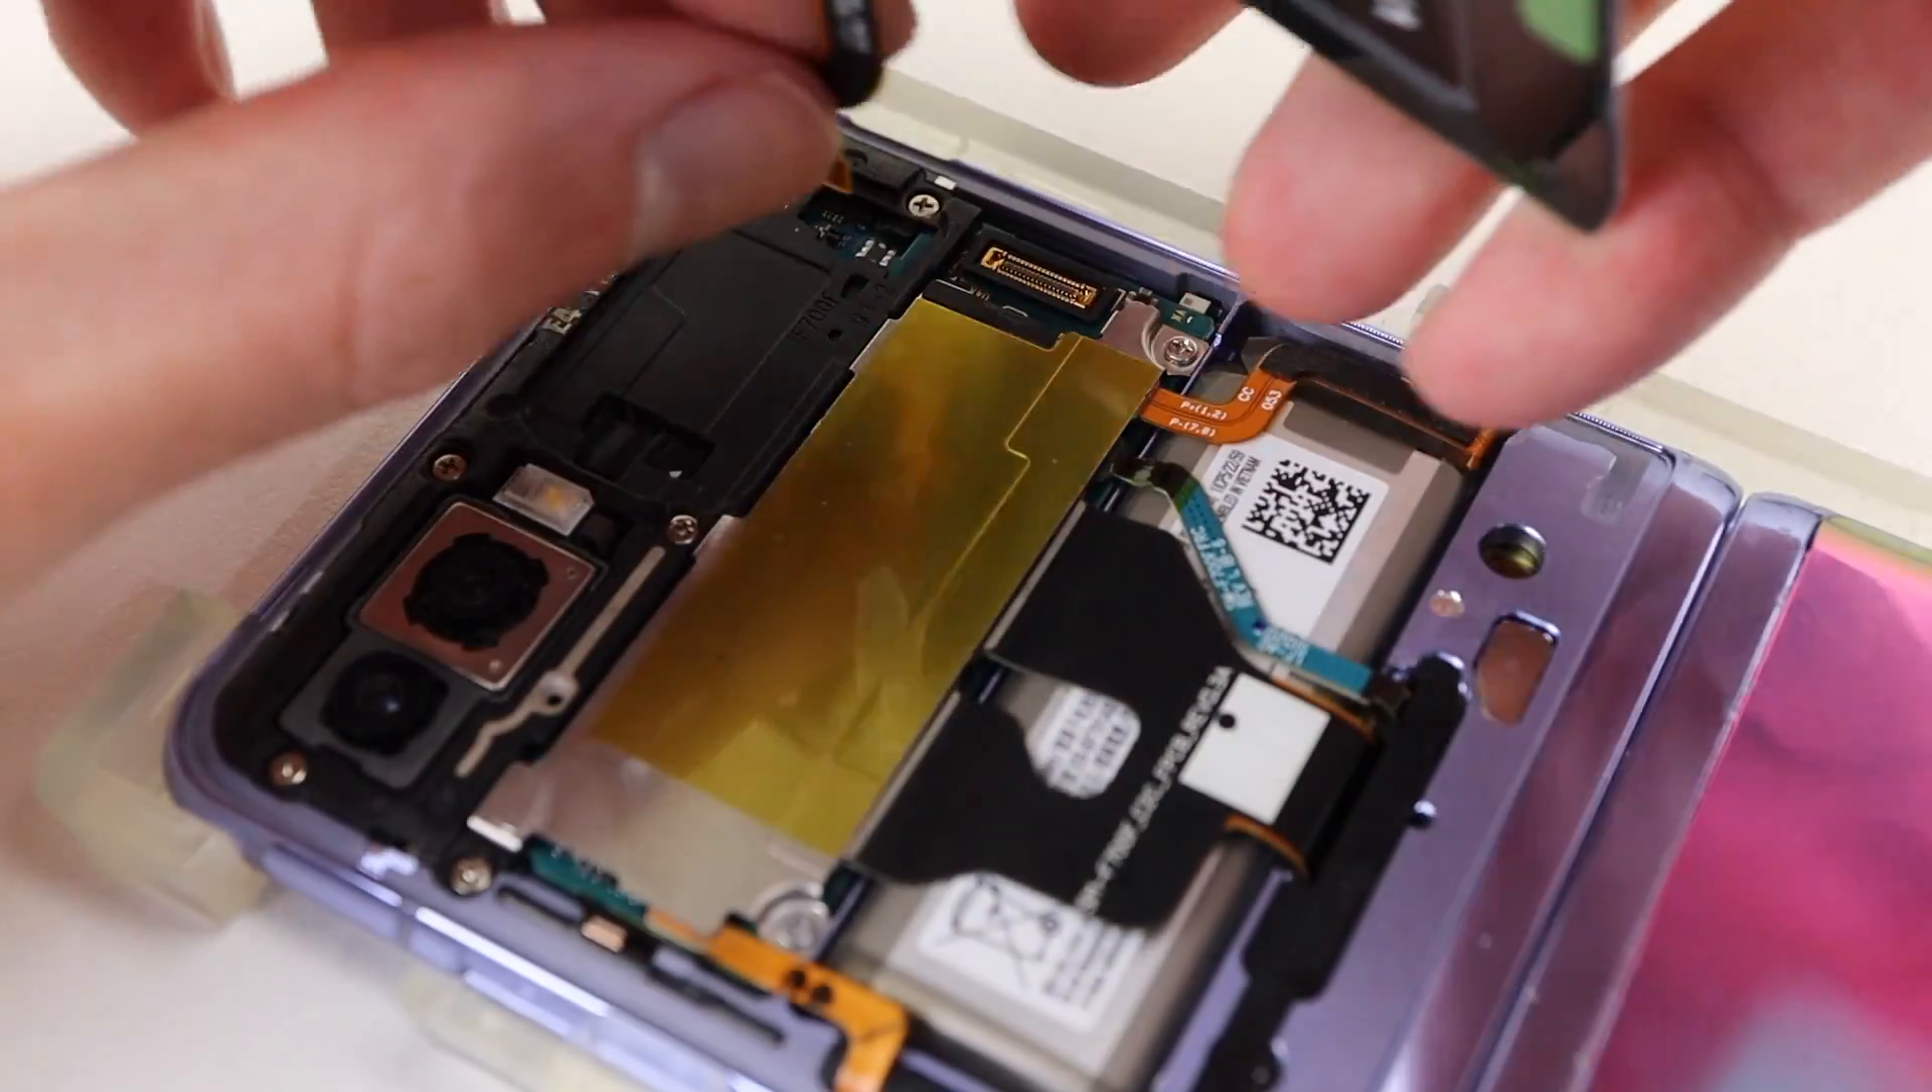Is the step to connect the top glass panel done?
No.